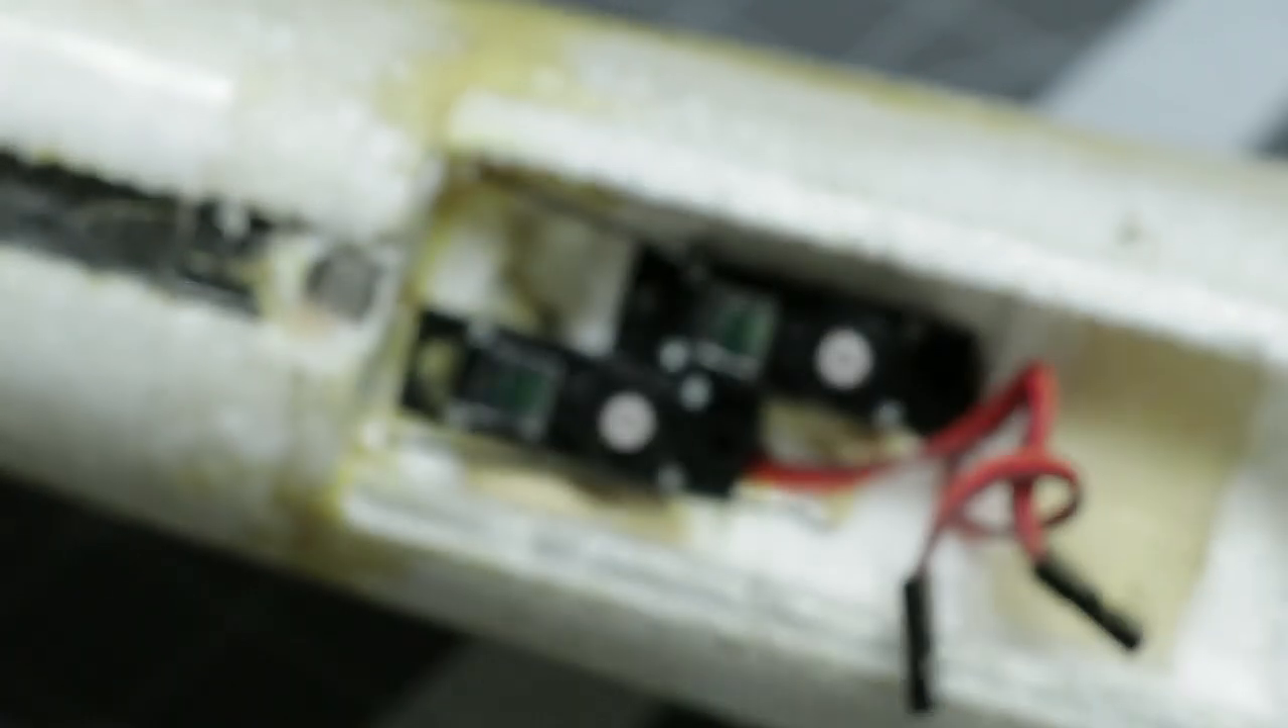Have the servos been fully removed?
No.